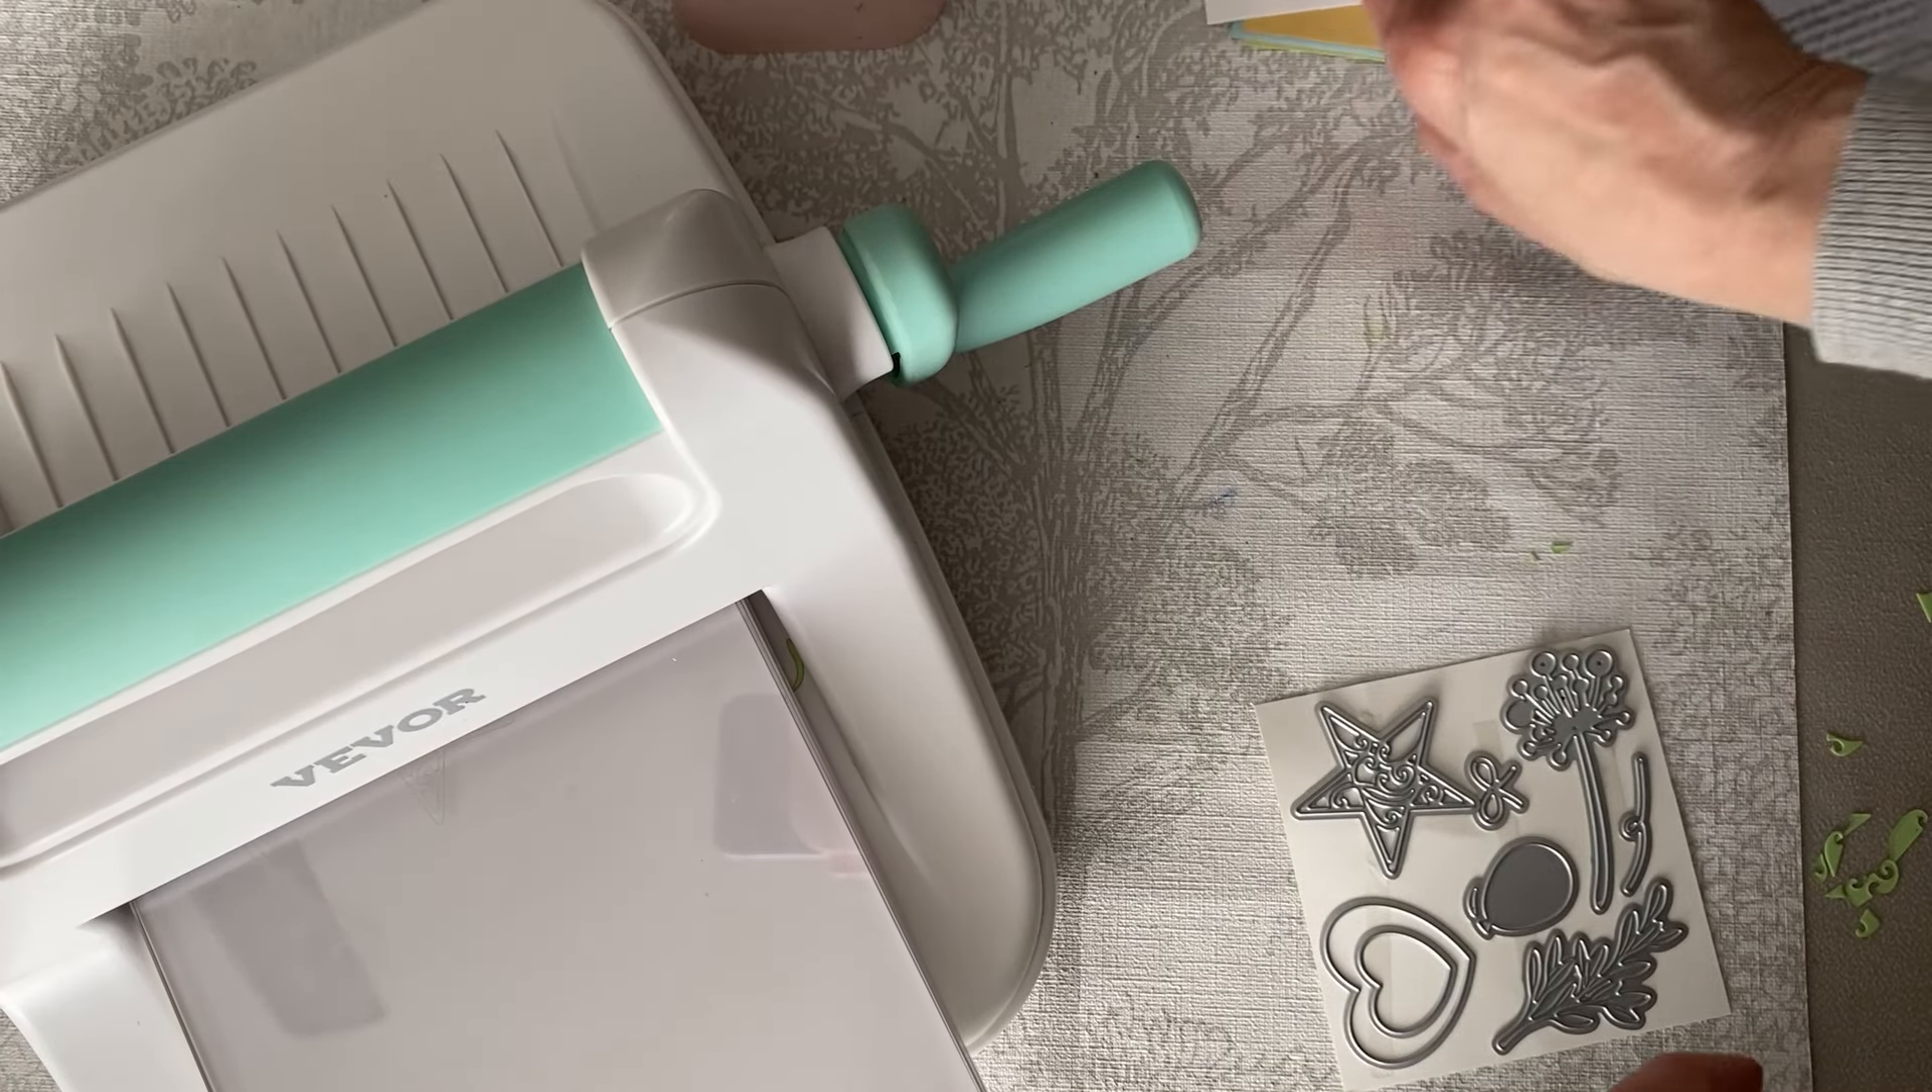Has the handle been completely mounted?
Yes.